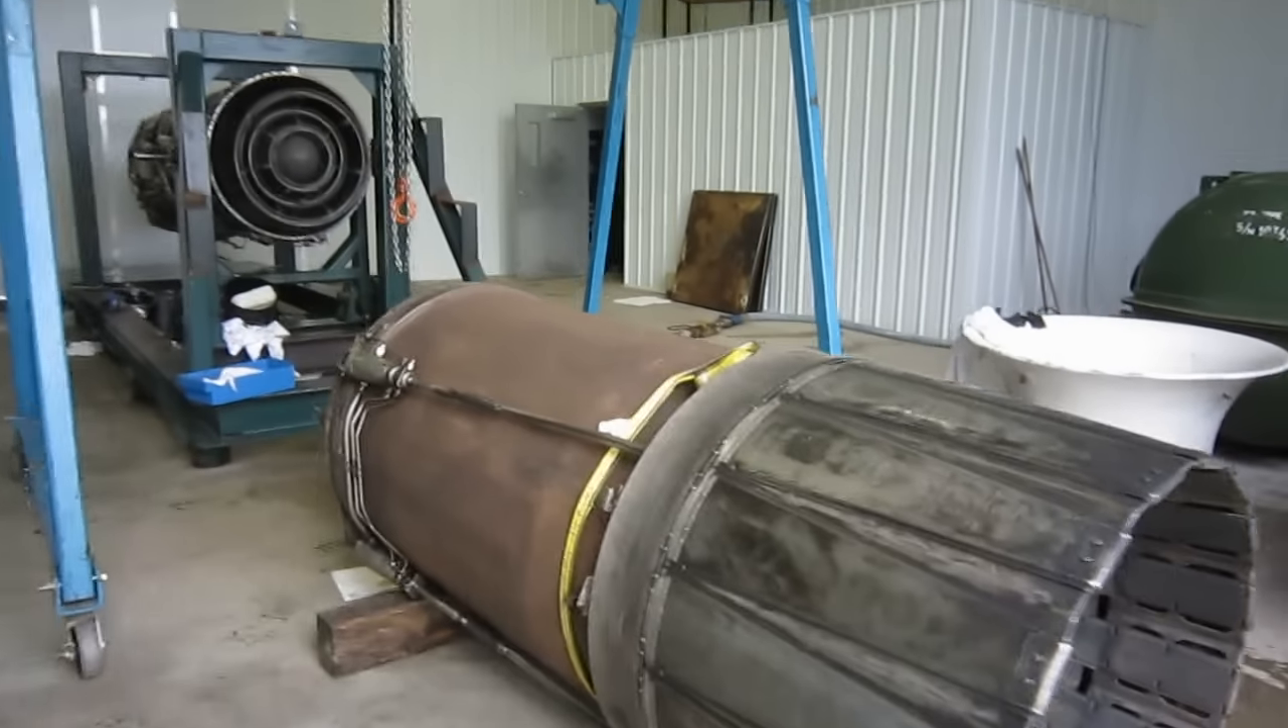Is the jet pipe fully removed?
Yes.